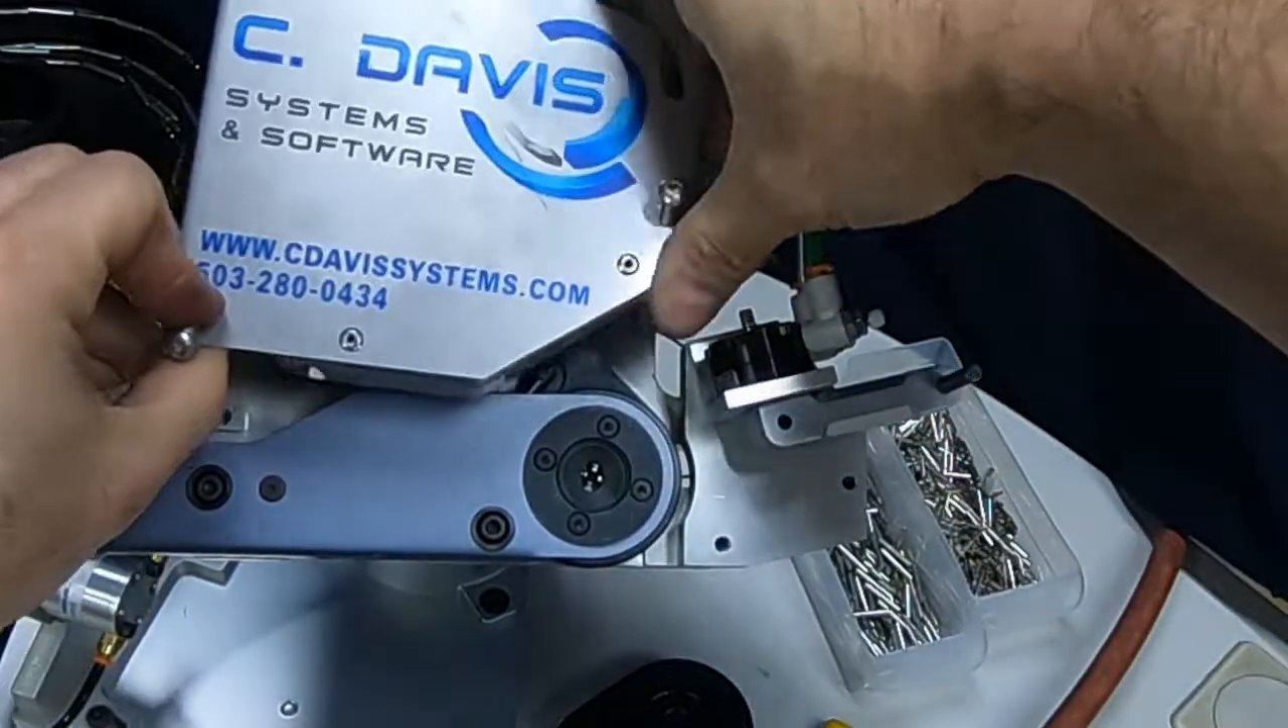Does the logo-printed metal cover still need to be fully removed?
Yes.